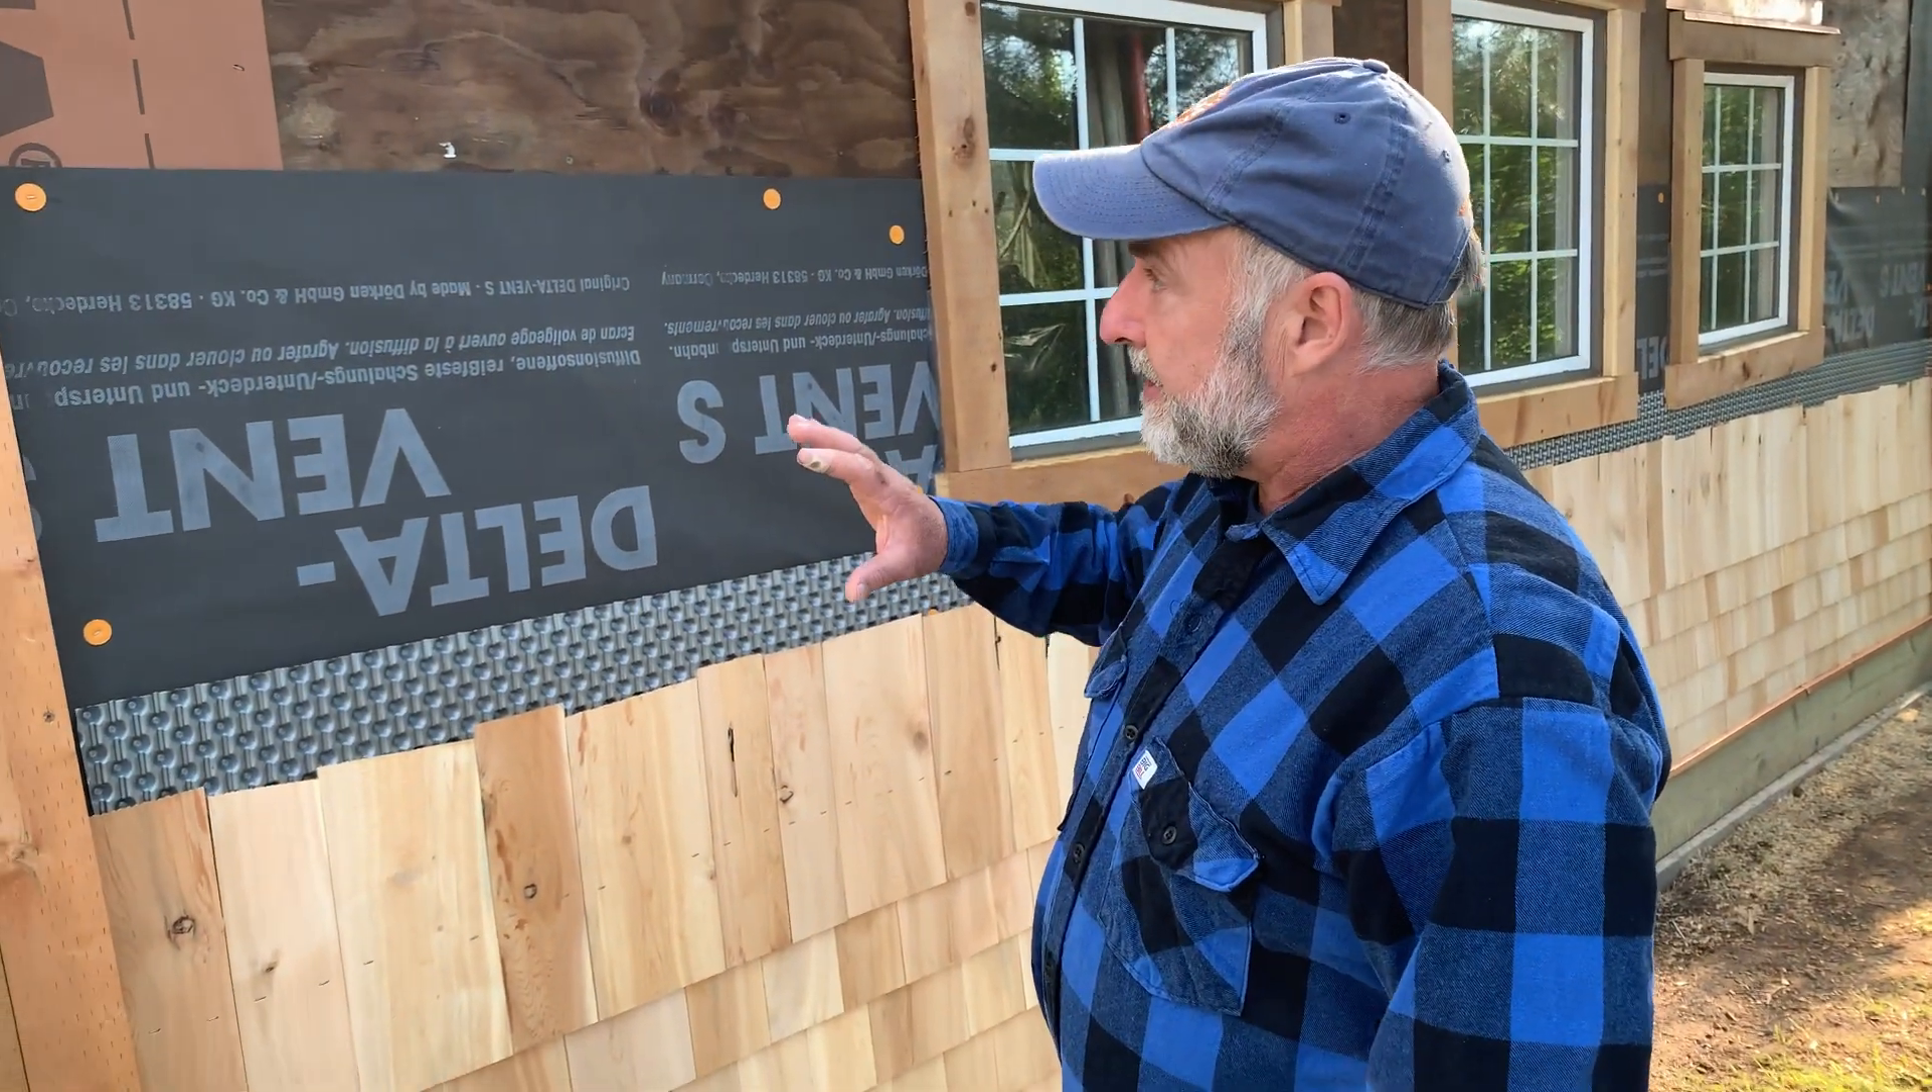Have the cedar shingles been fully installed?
No.